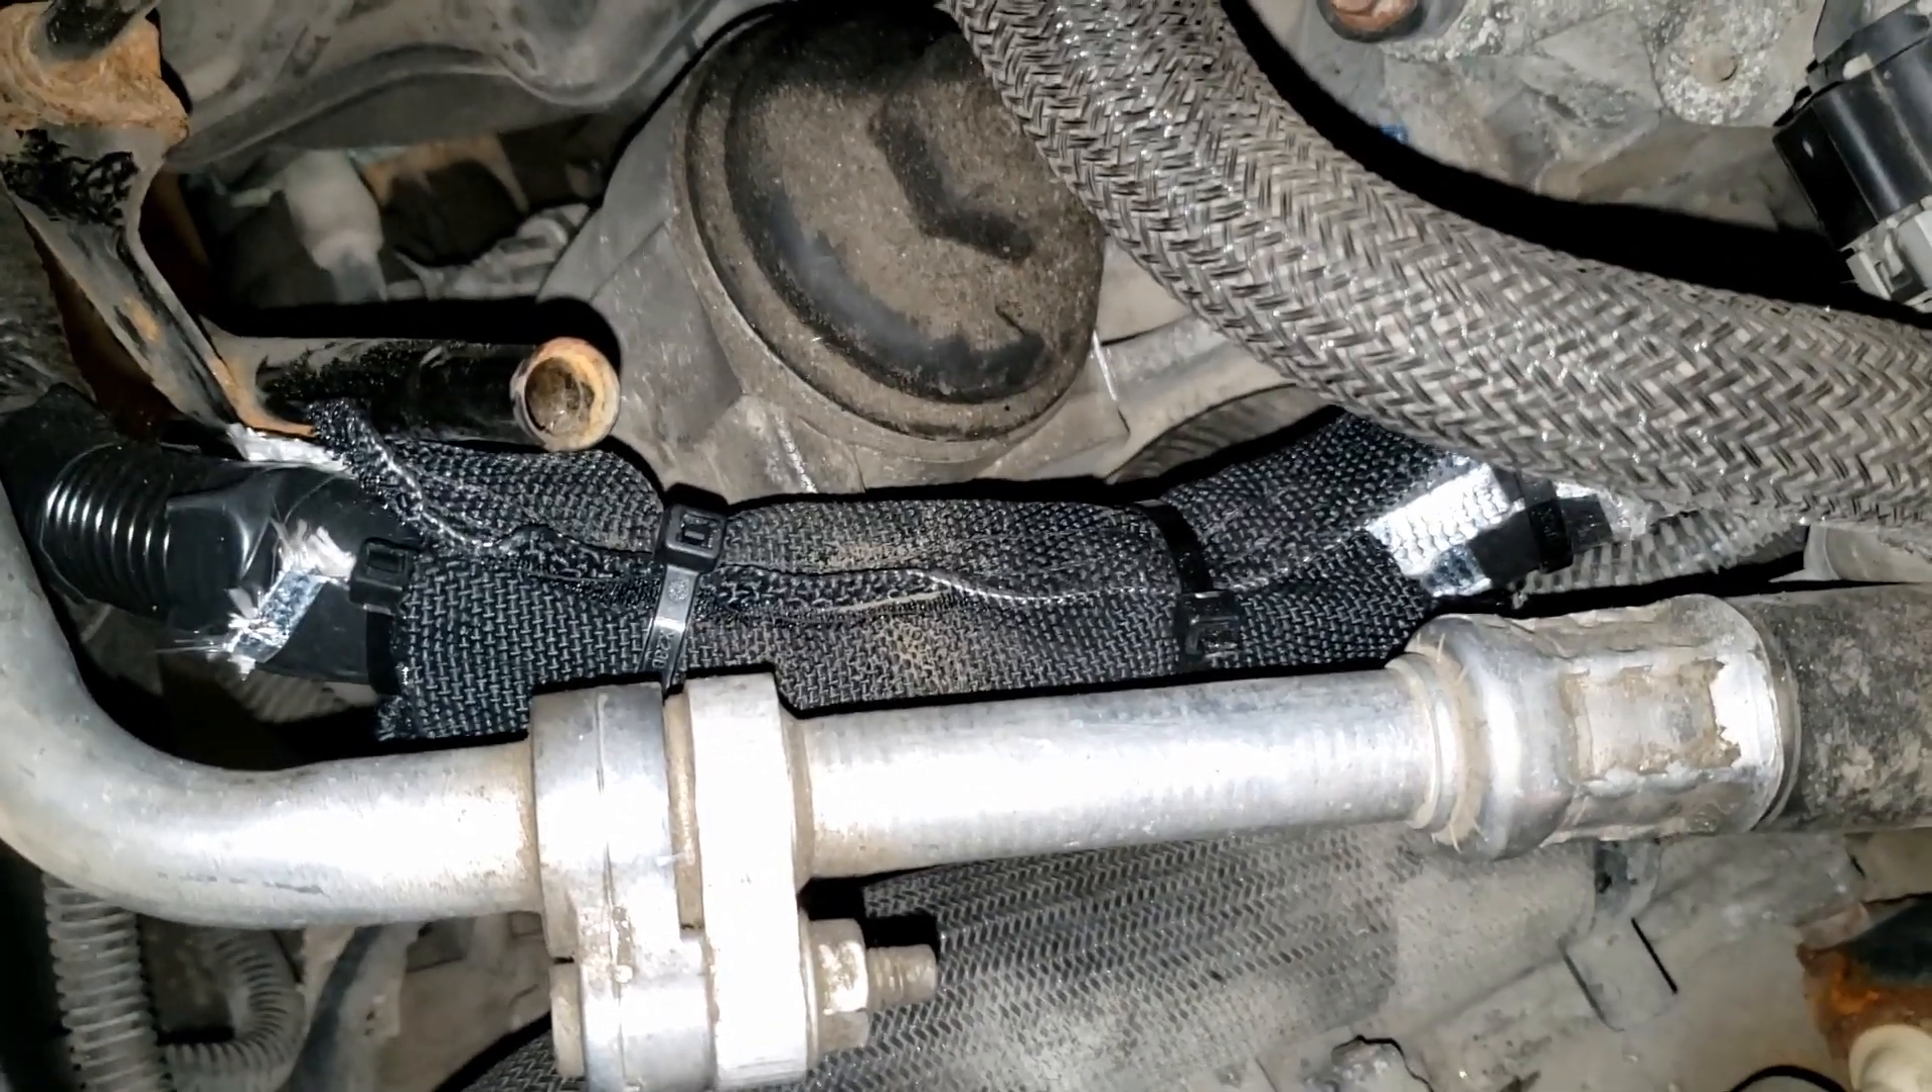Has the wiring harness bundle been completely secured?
Yes.